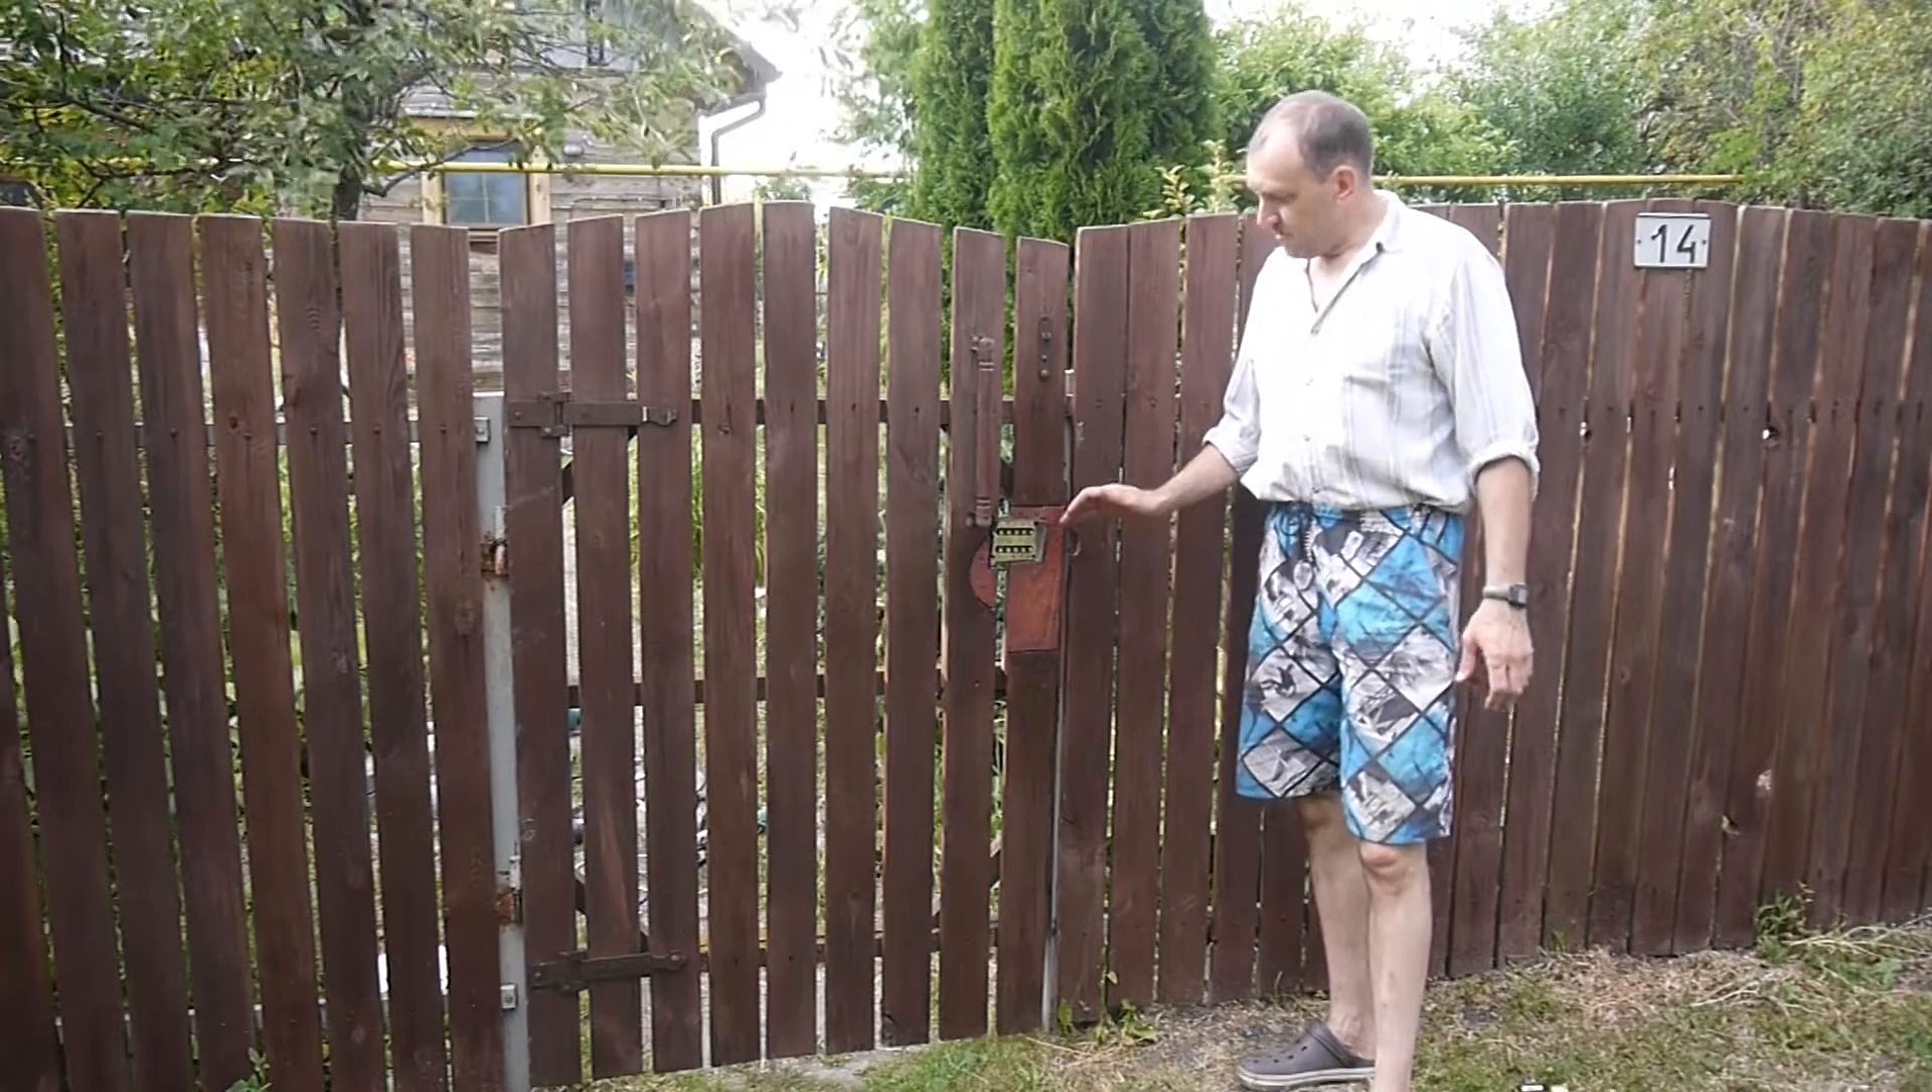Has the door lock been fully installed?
Yes.